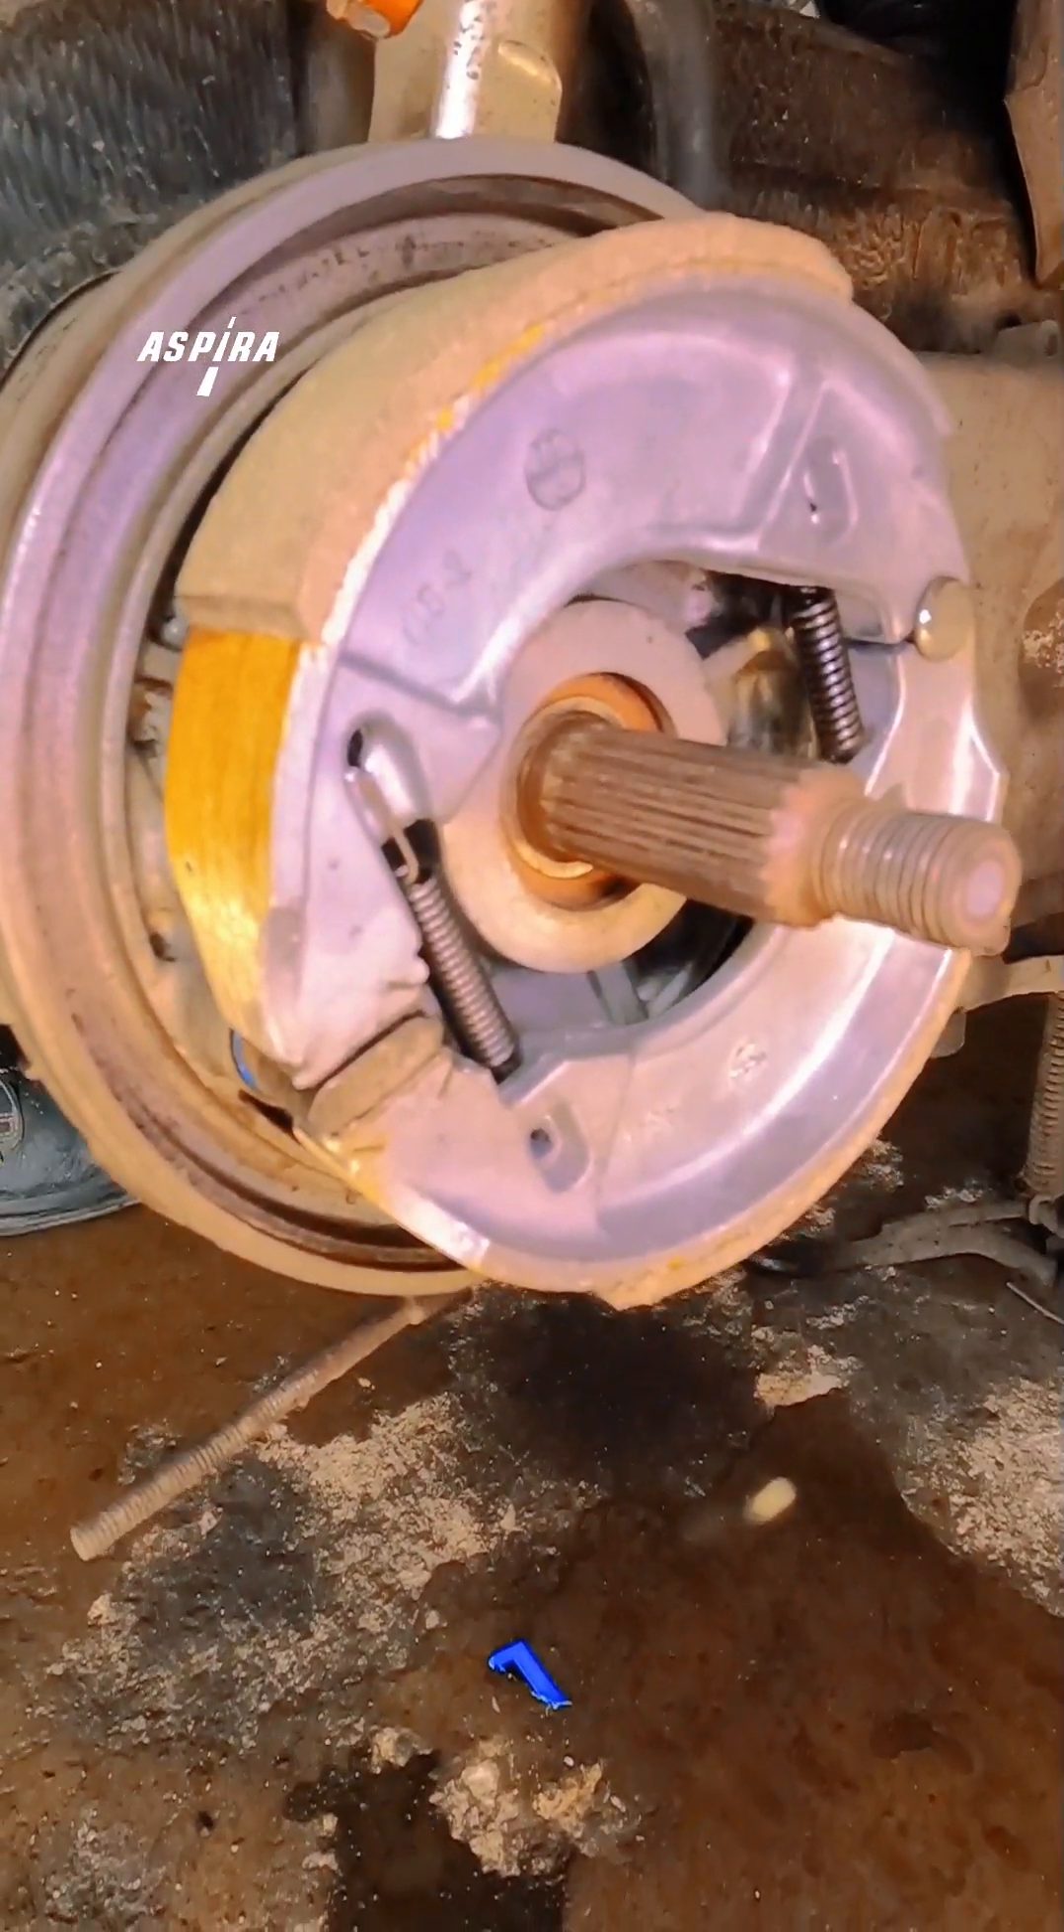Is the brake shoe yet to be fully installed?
No.